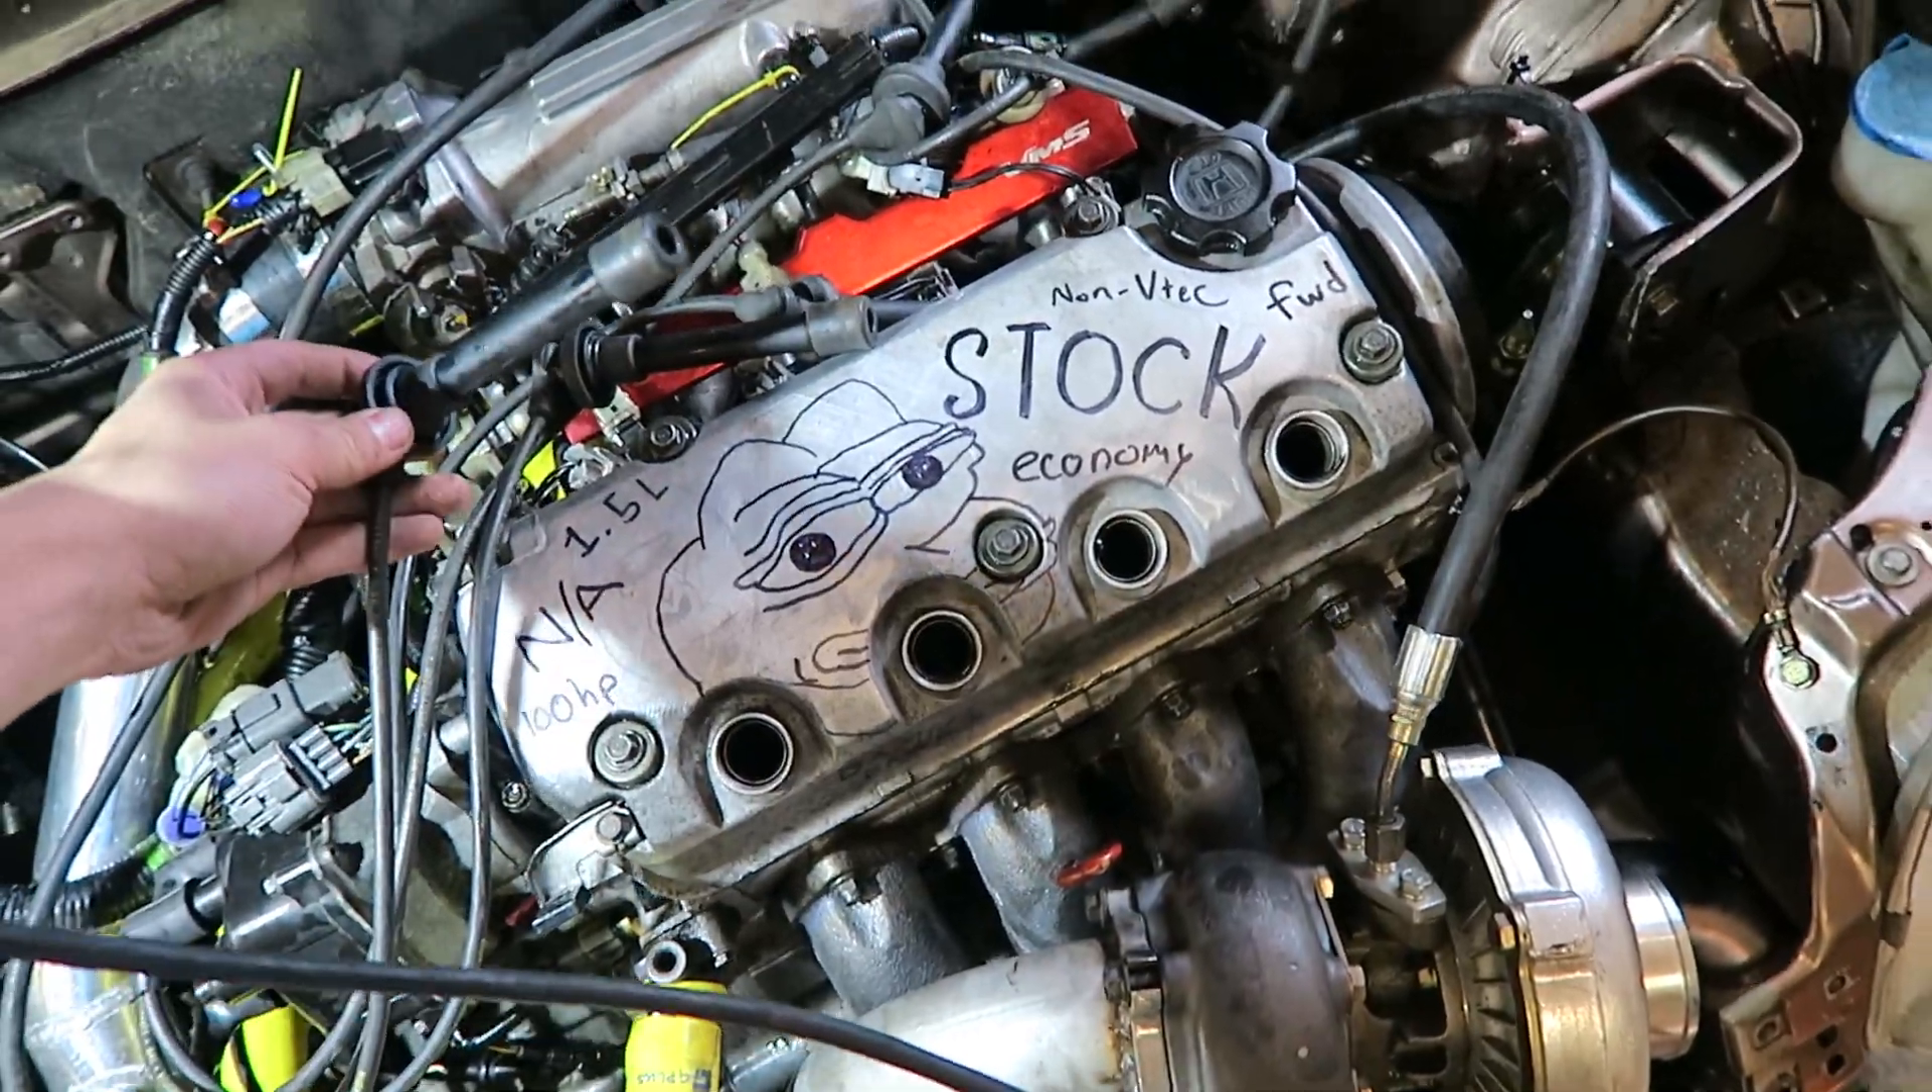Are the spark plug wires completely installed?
No.